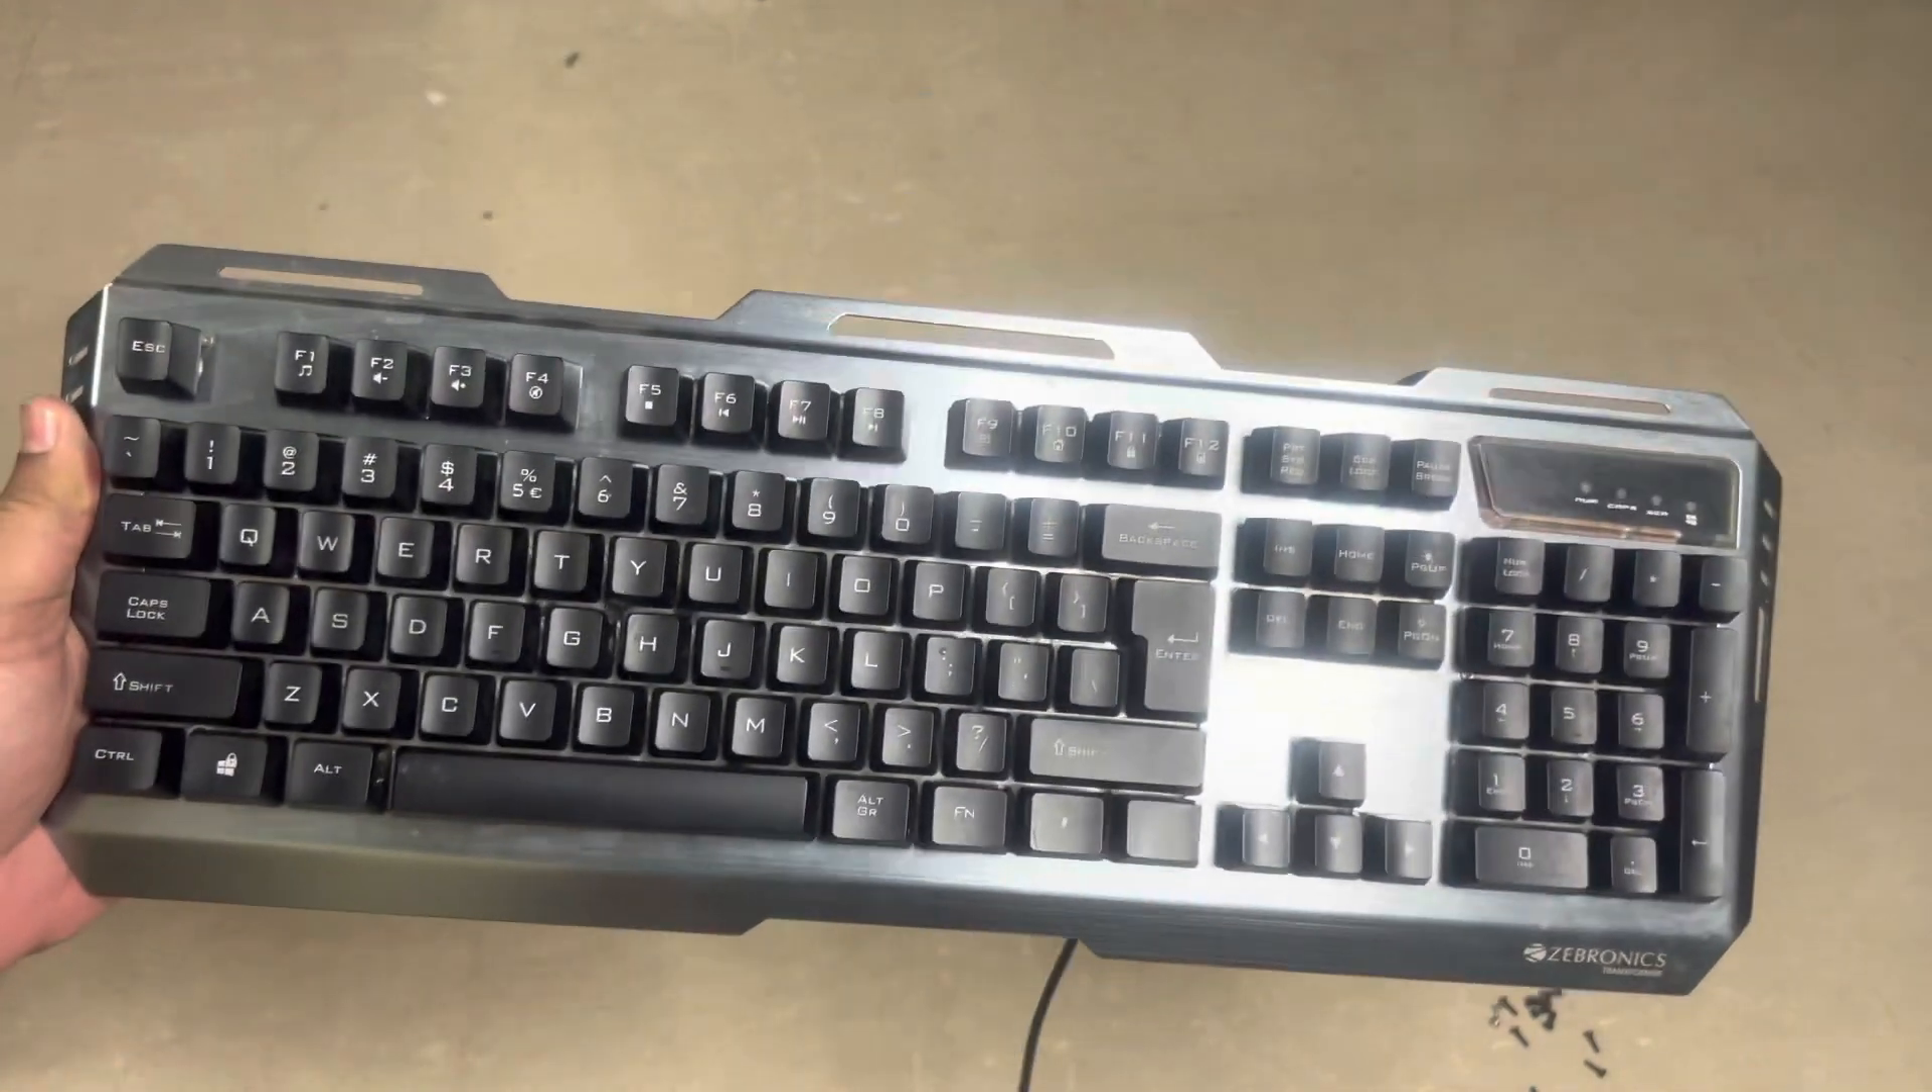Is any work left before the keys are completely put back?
No.